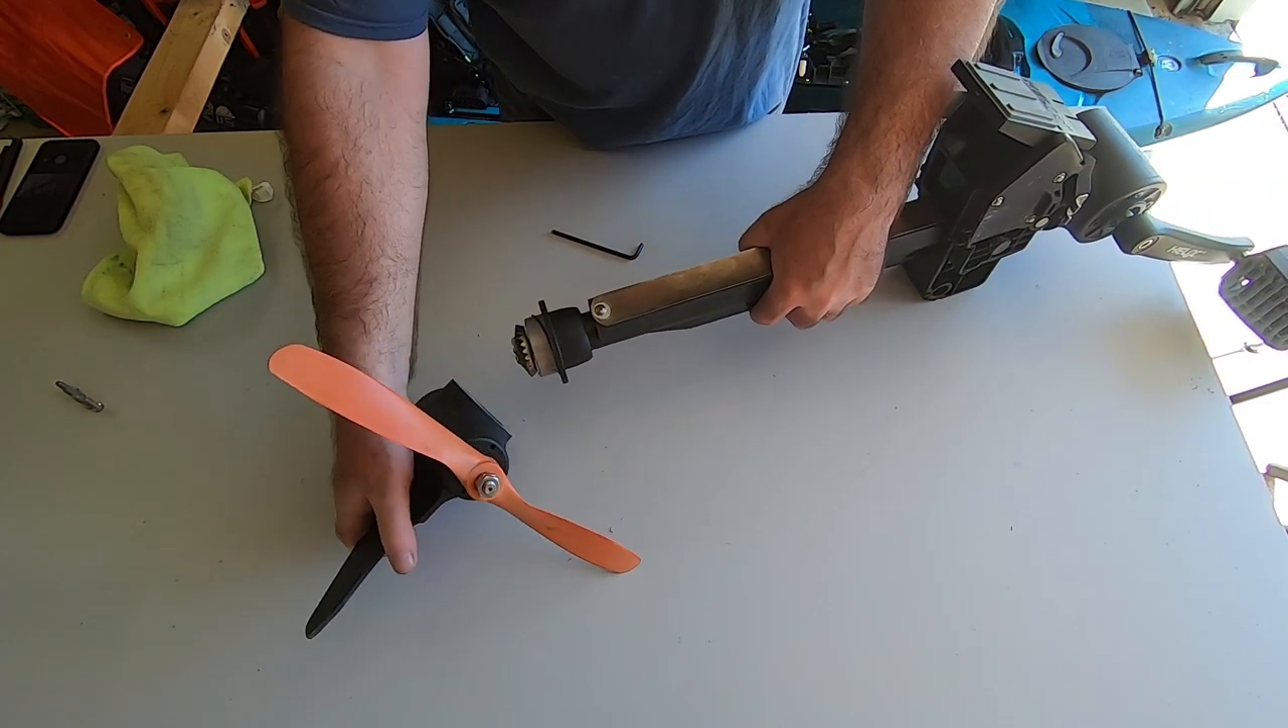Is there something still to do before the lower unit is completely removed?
No.